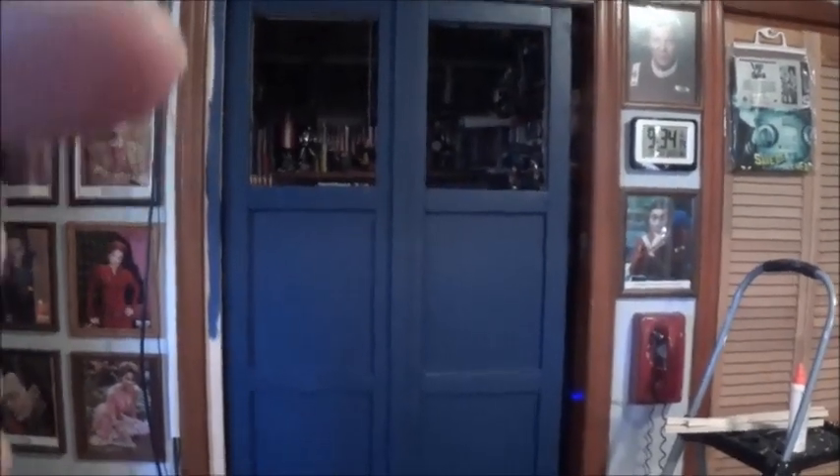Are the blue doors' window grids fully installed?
No.